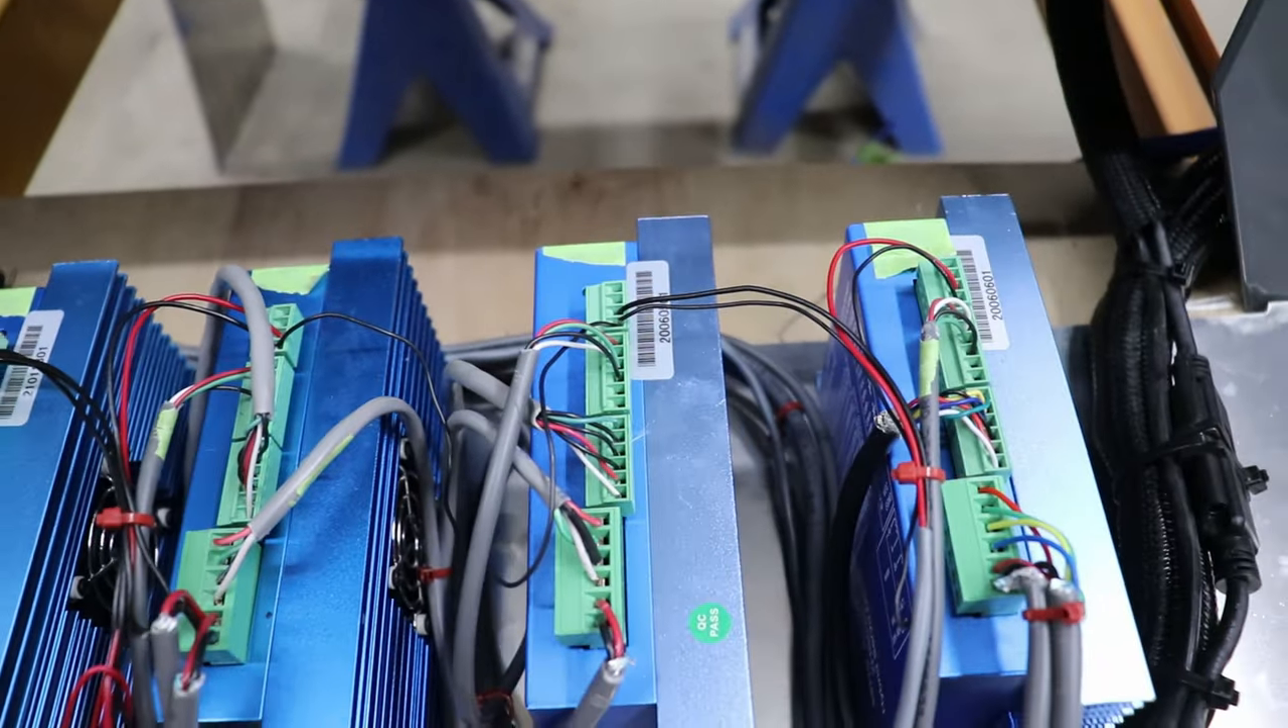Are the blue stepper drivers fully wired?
Yes.